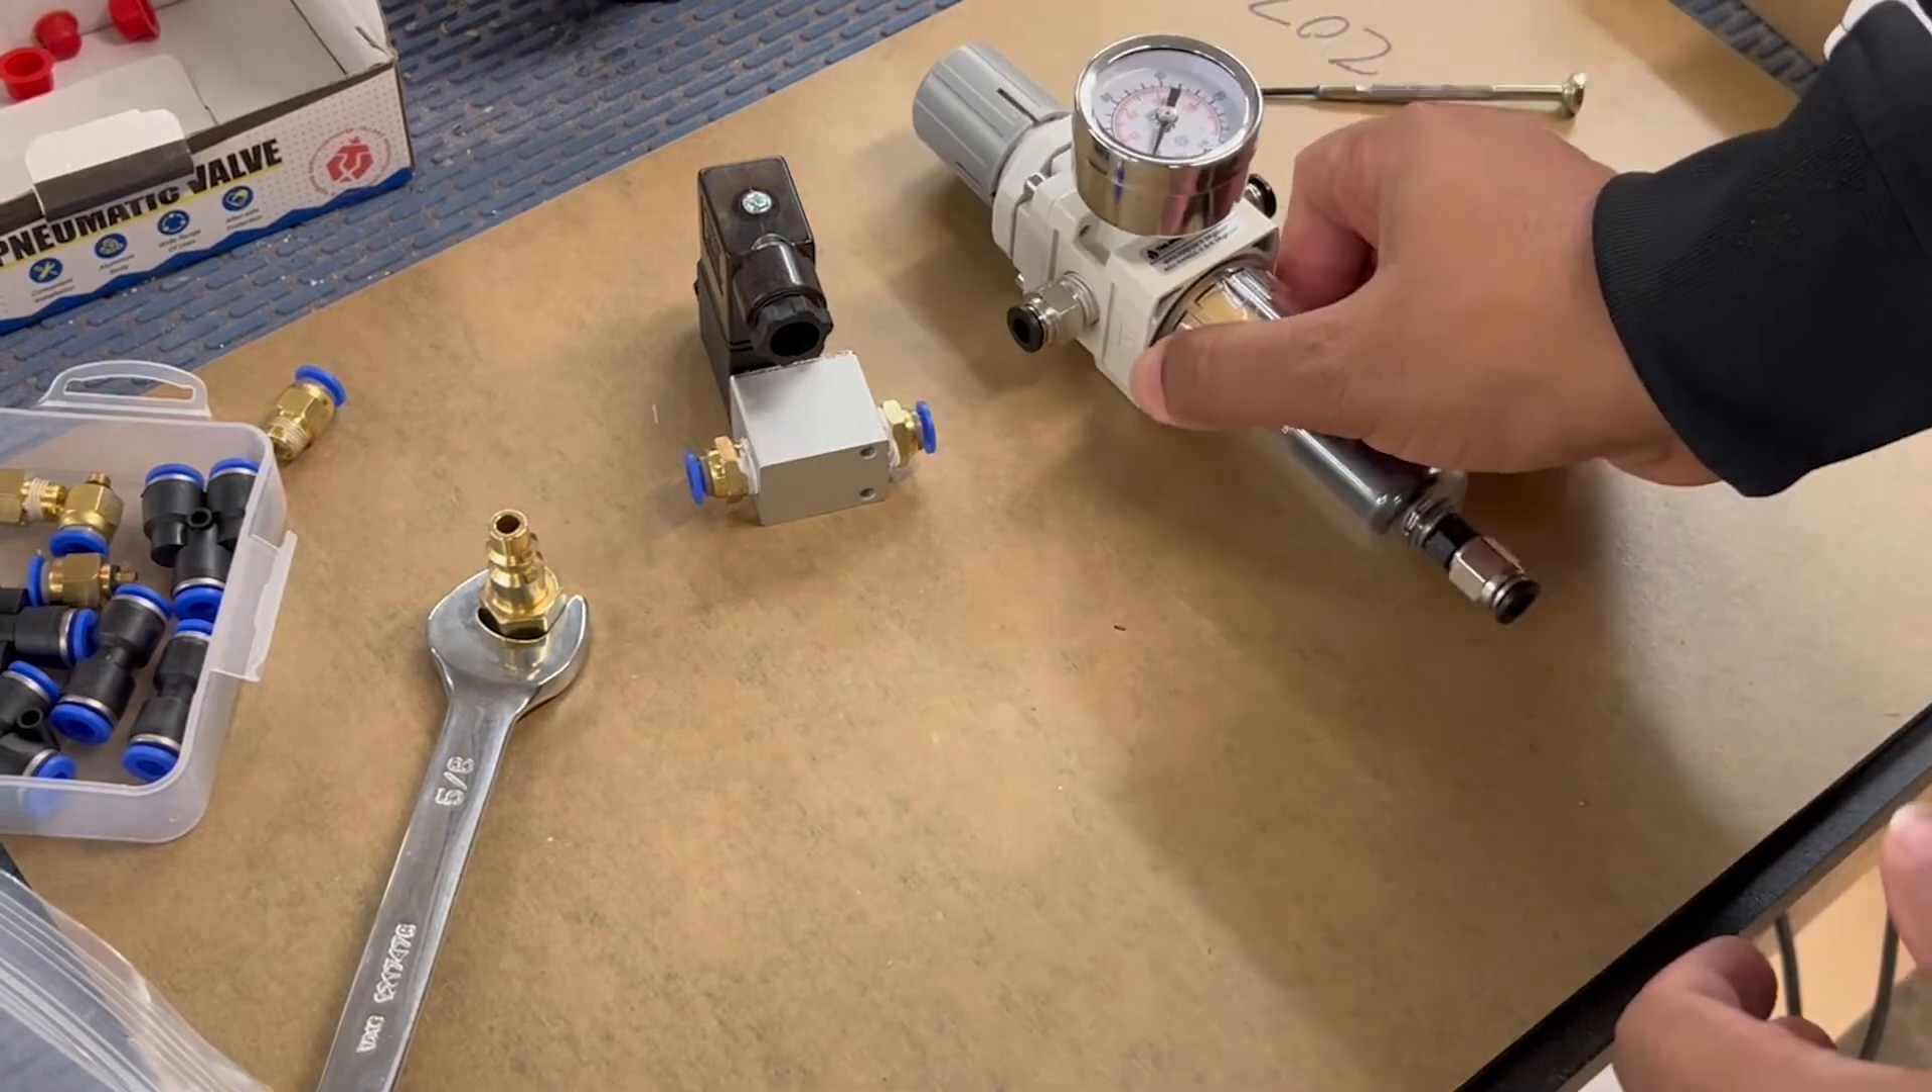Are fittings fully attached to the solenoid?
Yes.